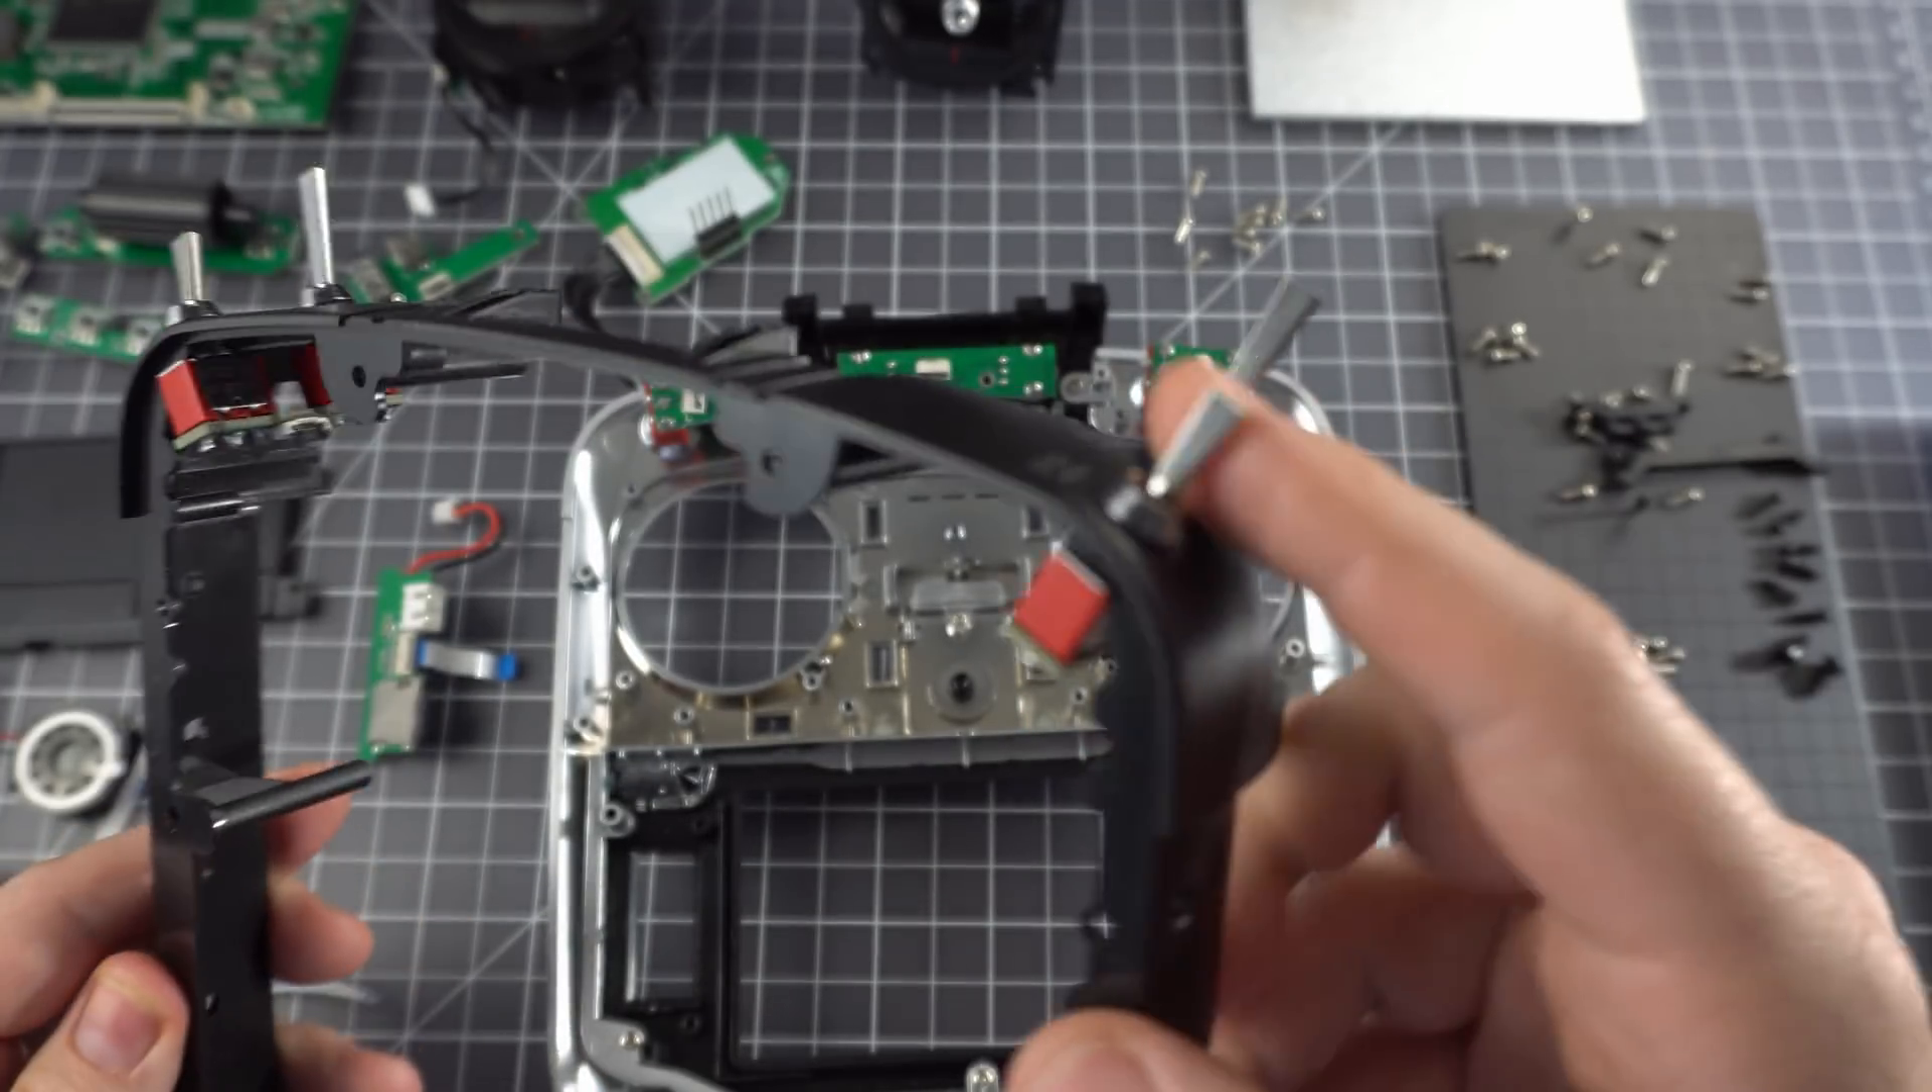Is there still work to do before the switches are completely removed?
Yes.